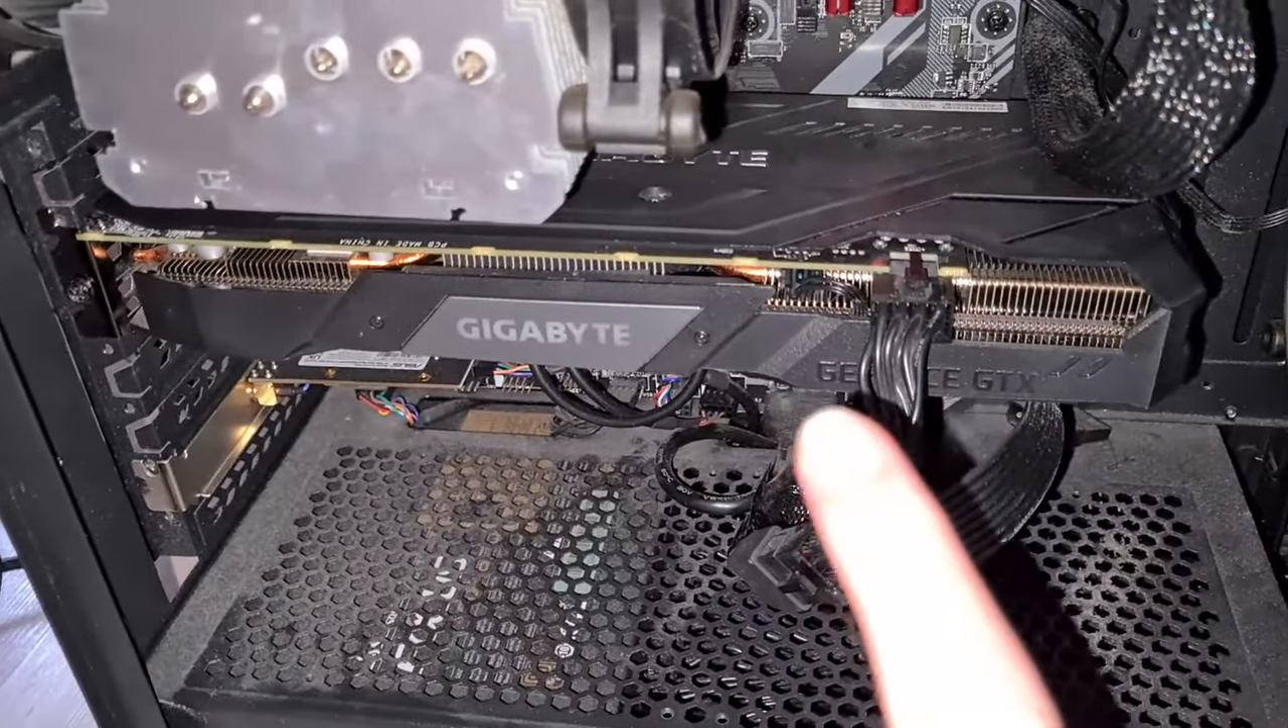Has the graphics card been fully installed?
Yes.